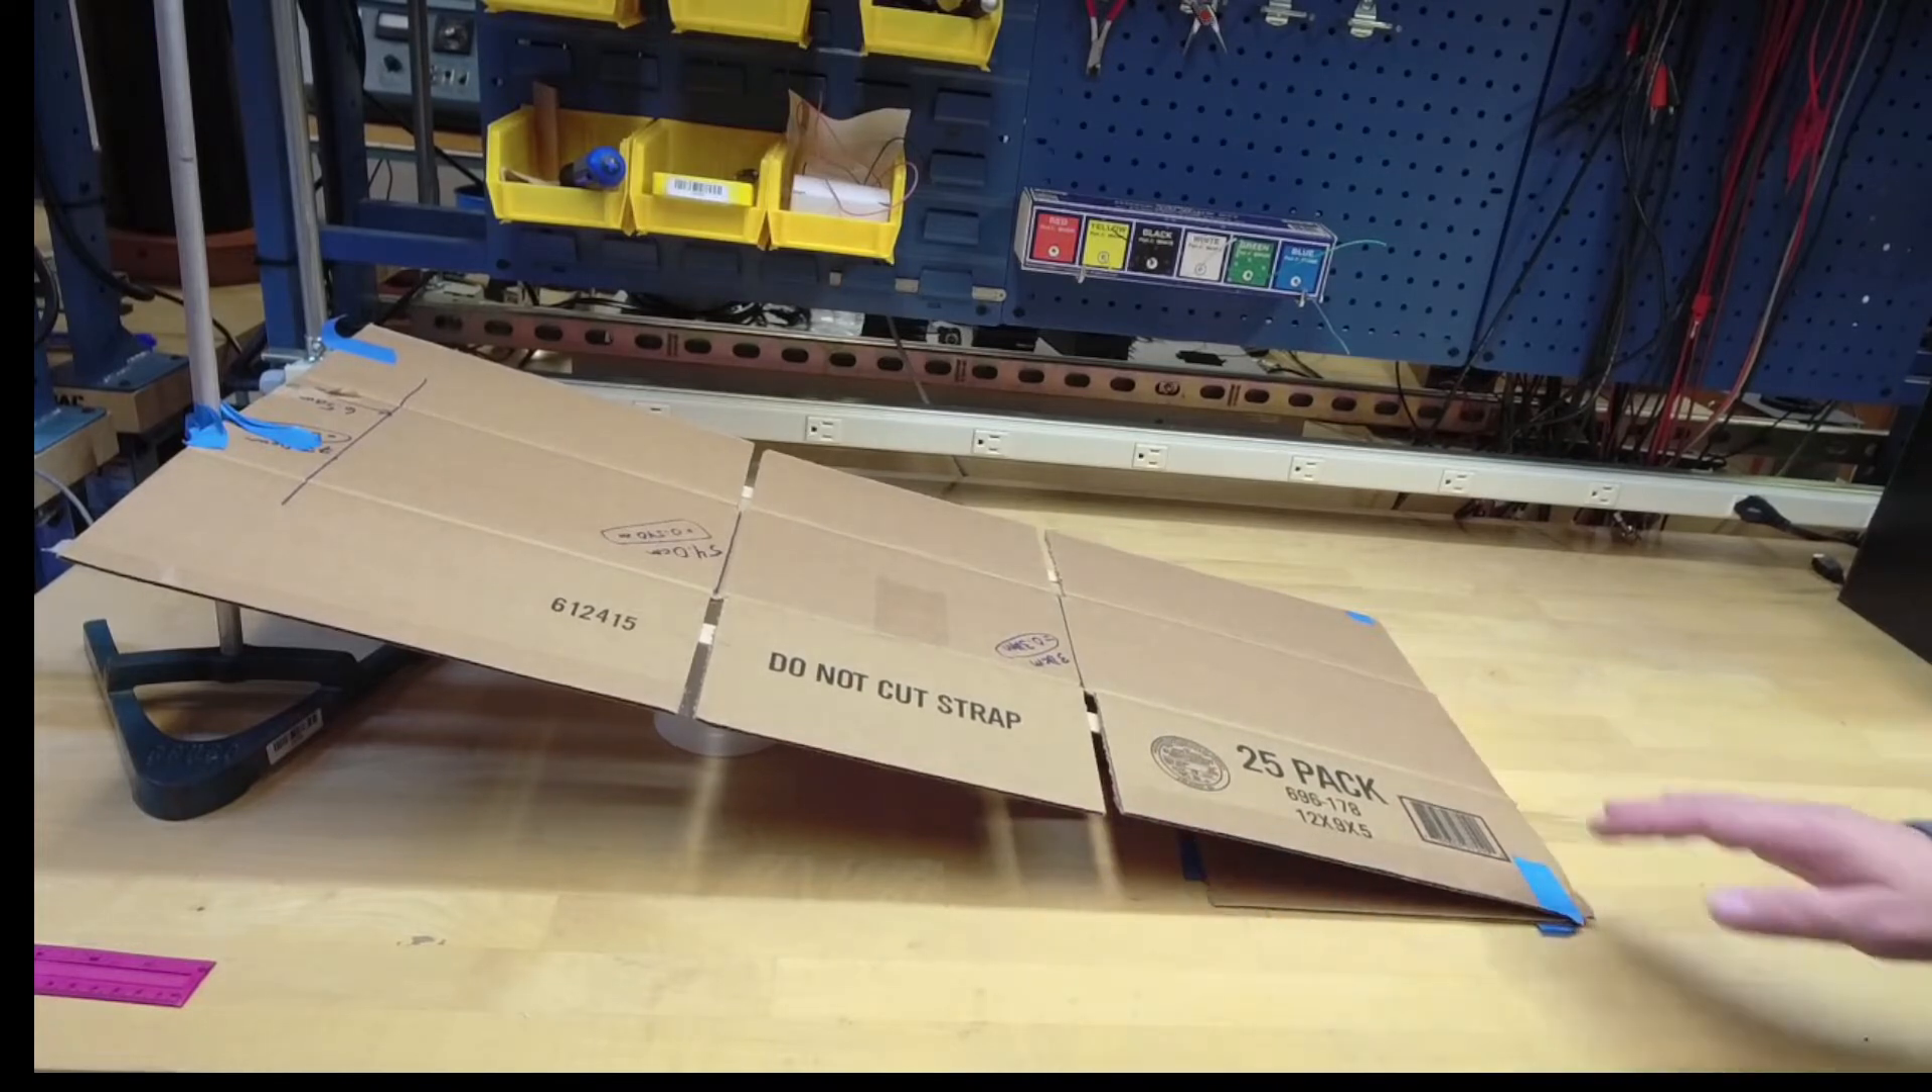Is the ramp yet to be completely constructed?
No.